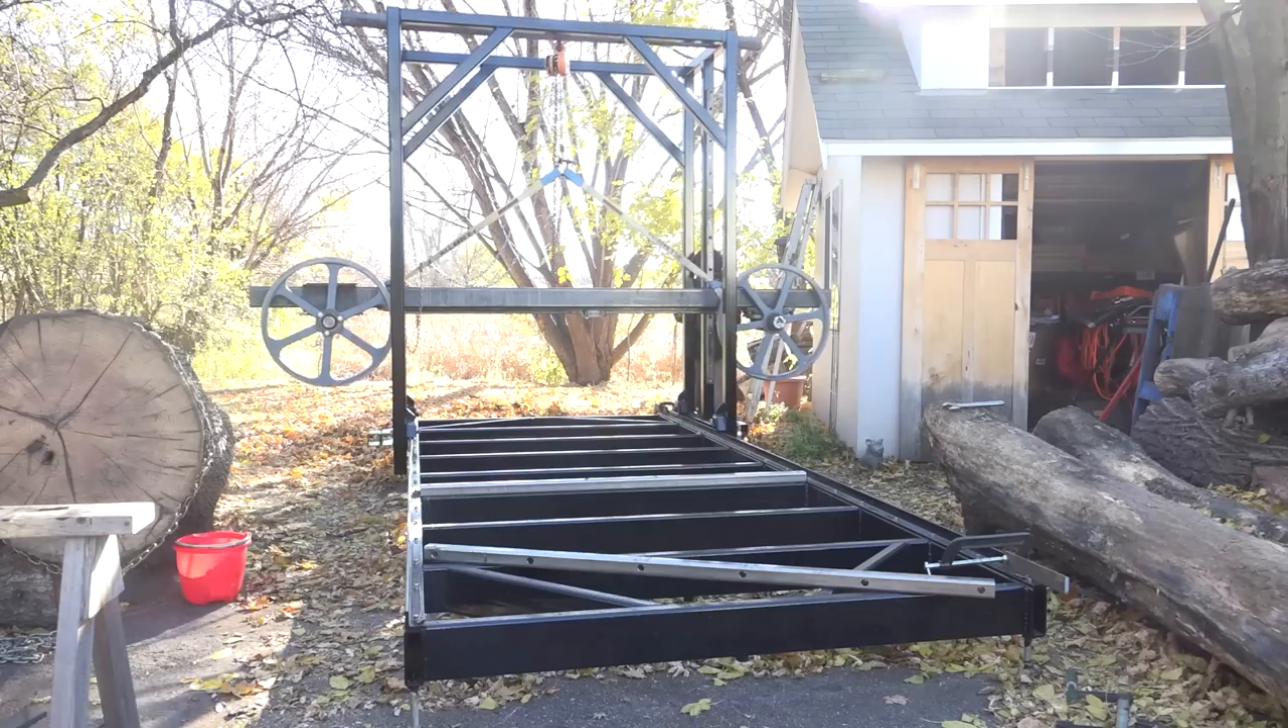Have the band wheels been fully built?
Yes.